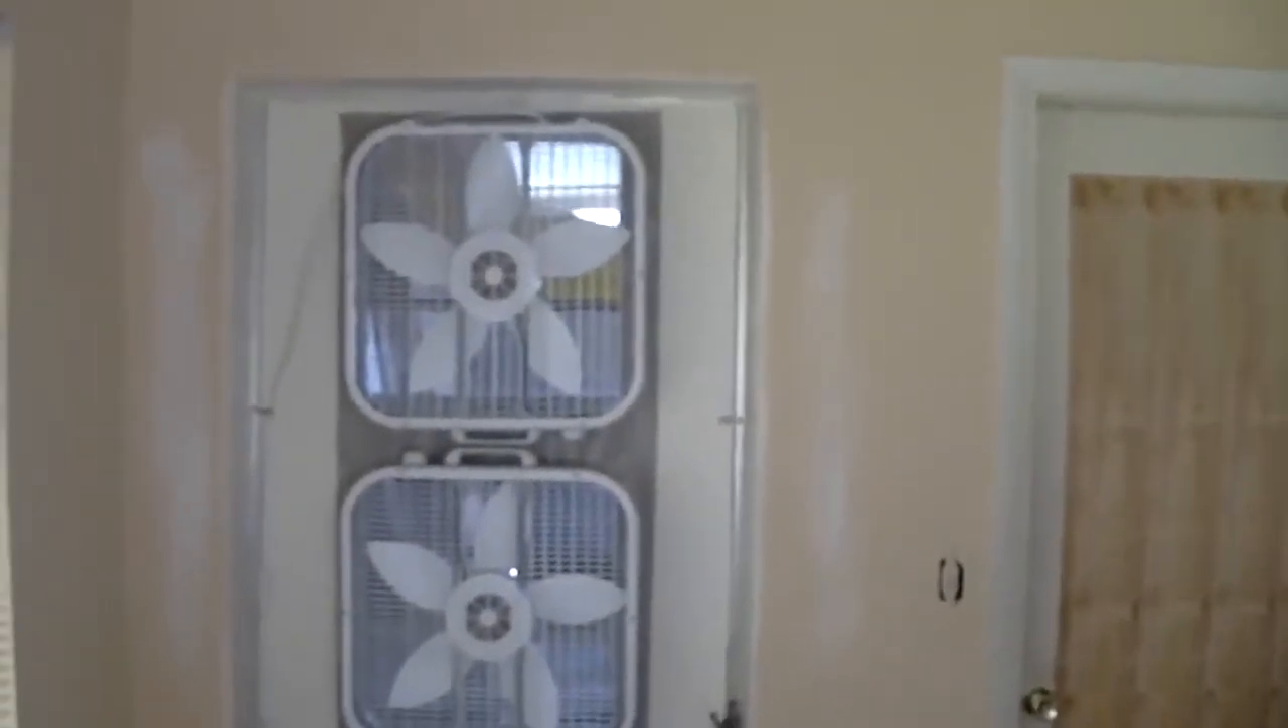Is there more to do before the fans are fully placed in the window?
No.